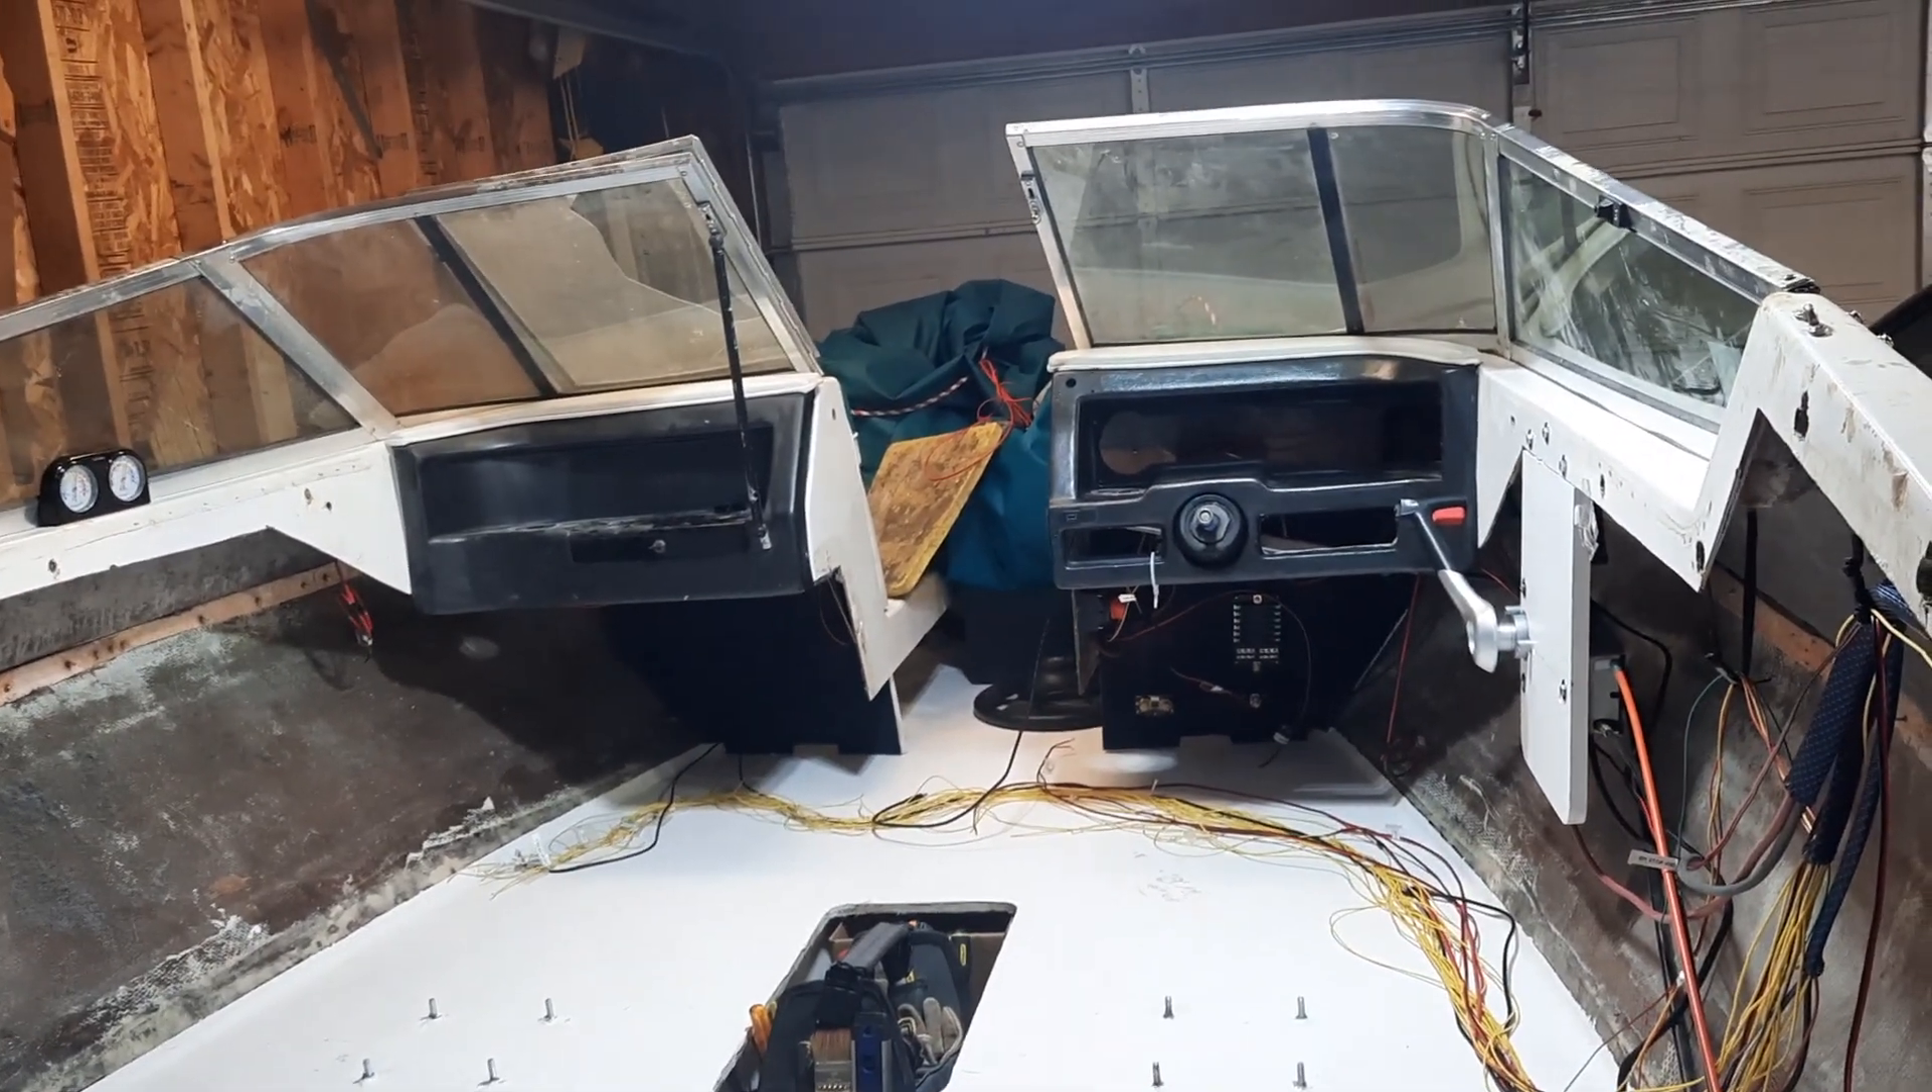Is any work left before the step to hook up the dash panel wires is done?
Yes.